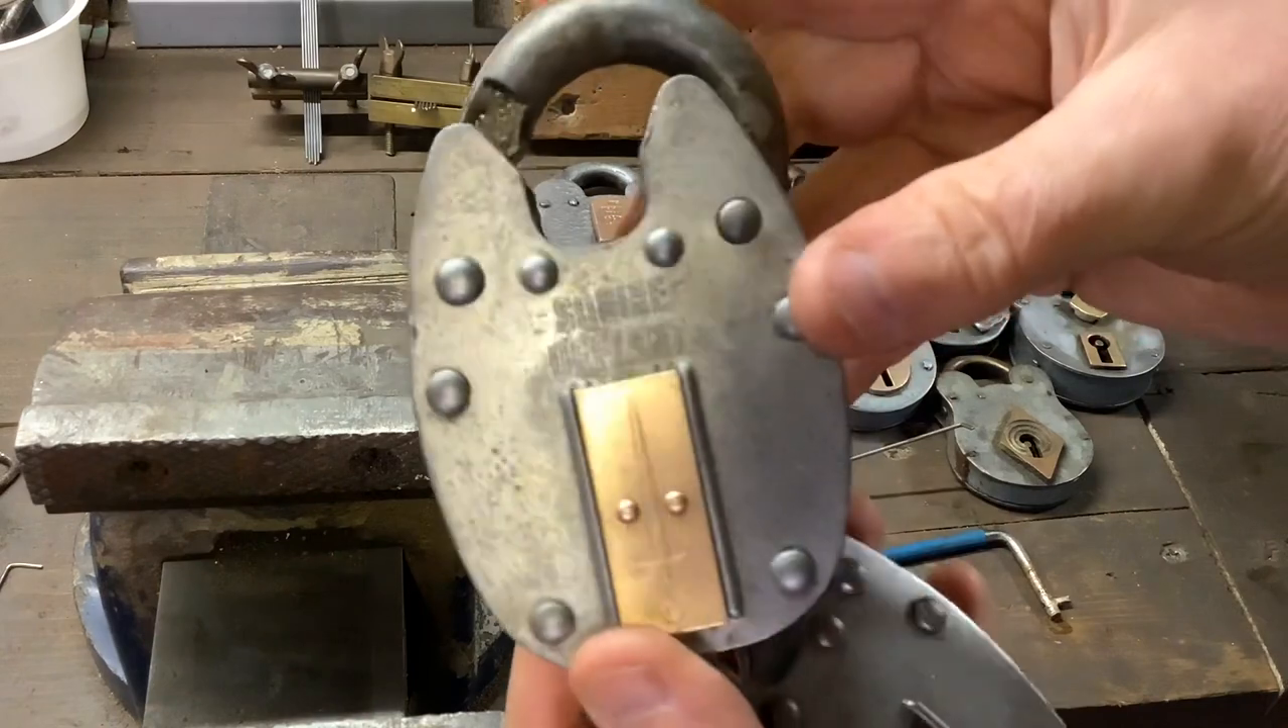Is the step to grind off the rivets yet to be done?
Yes.